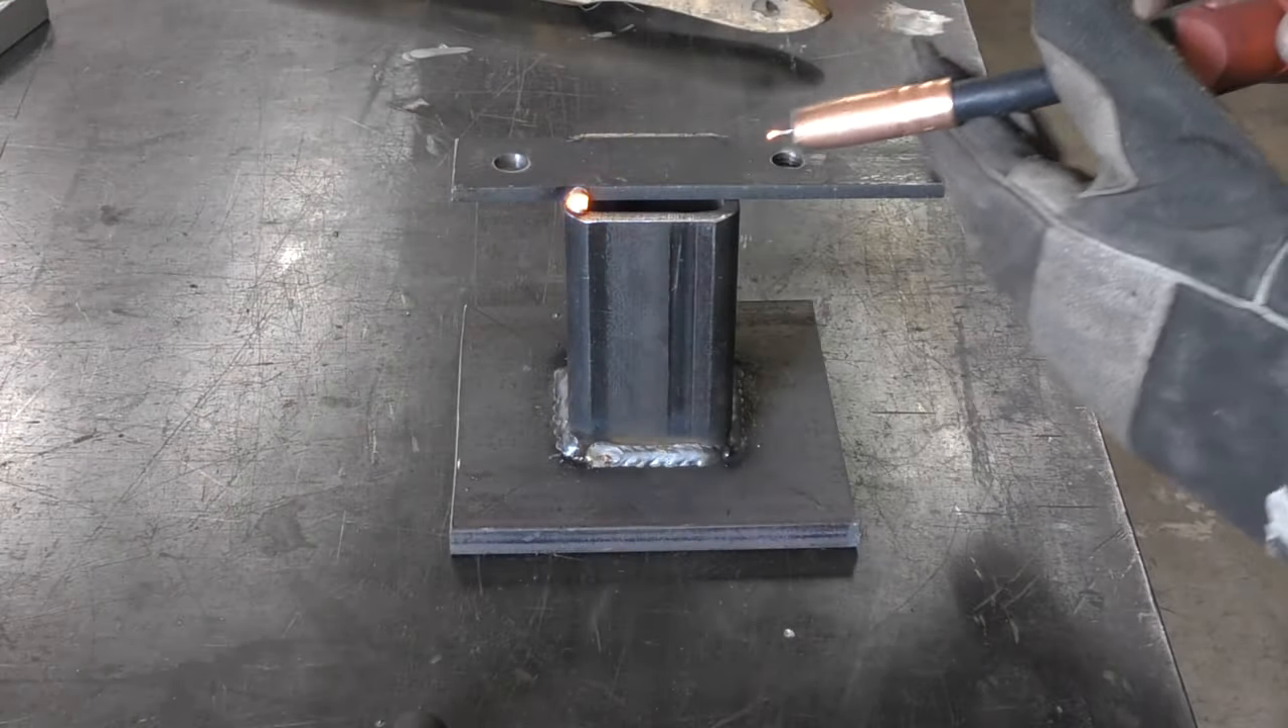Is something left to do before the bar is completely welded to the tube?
Yes.